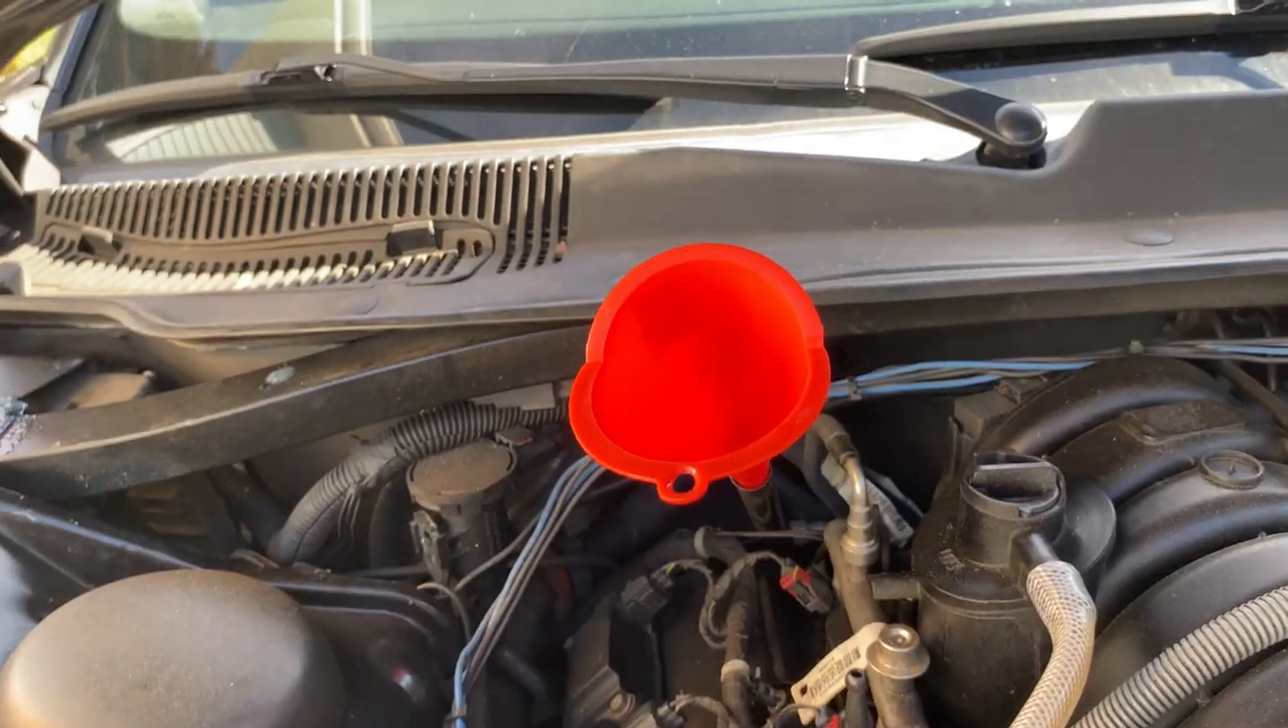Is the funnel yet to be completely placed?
No.